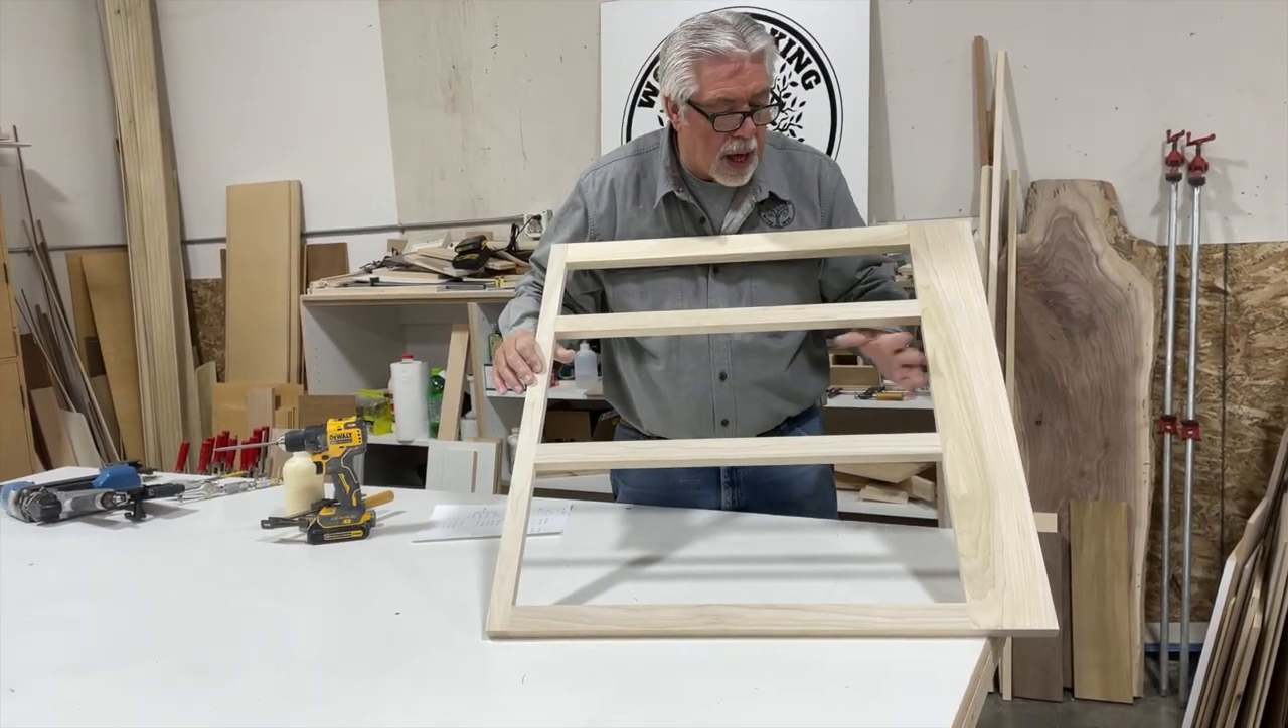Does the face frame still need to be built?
No.